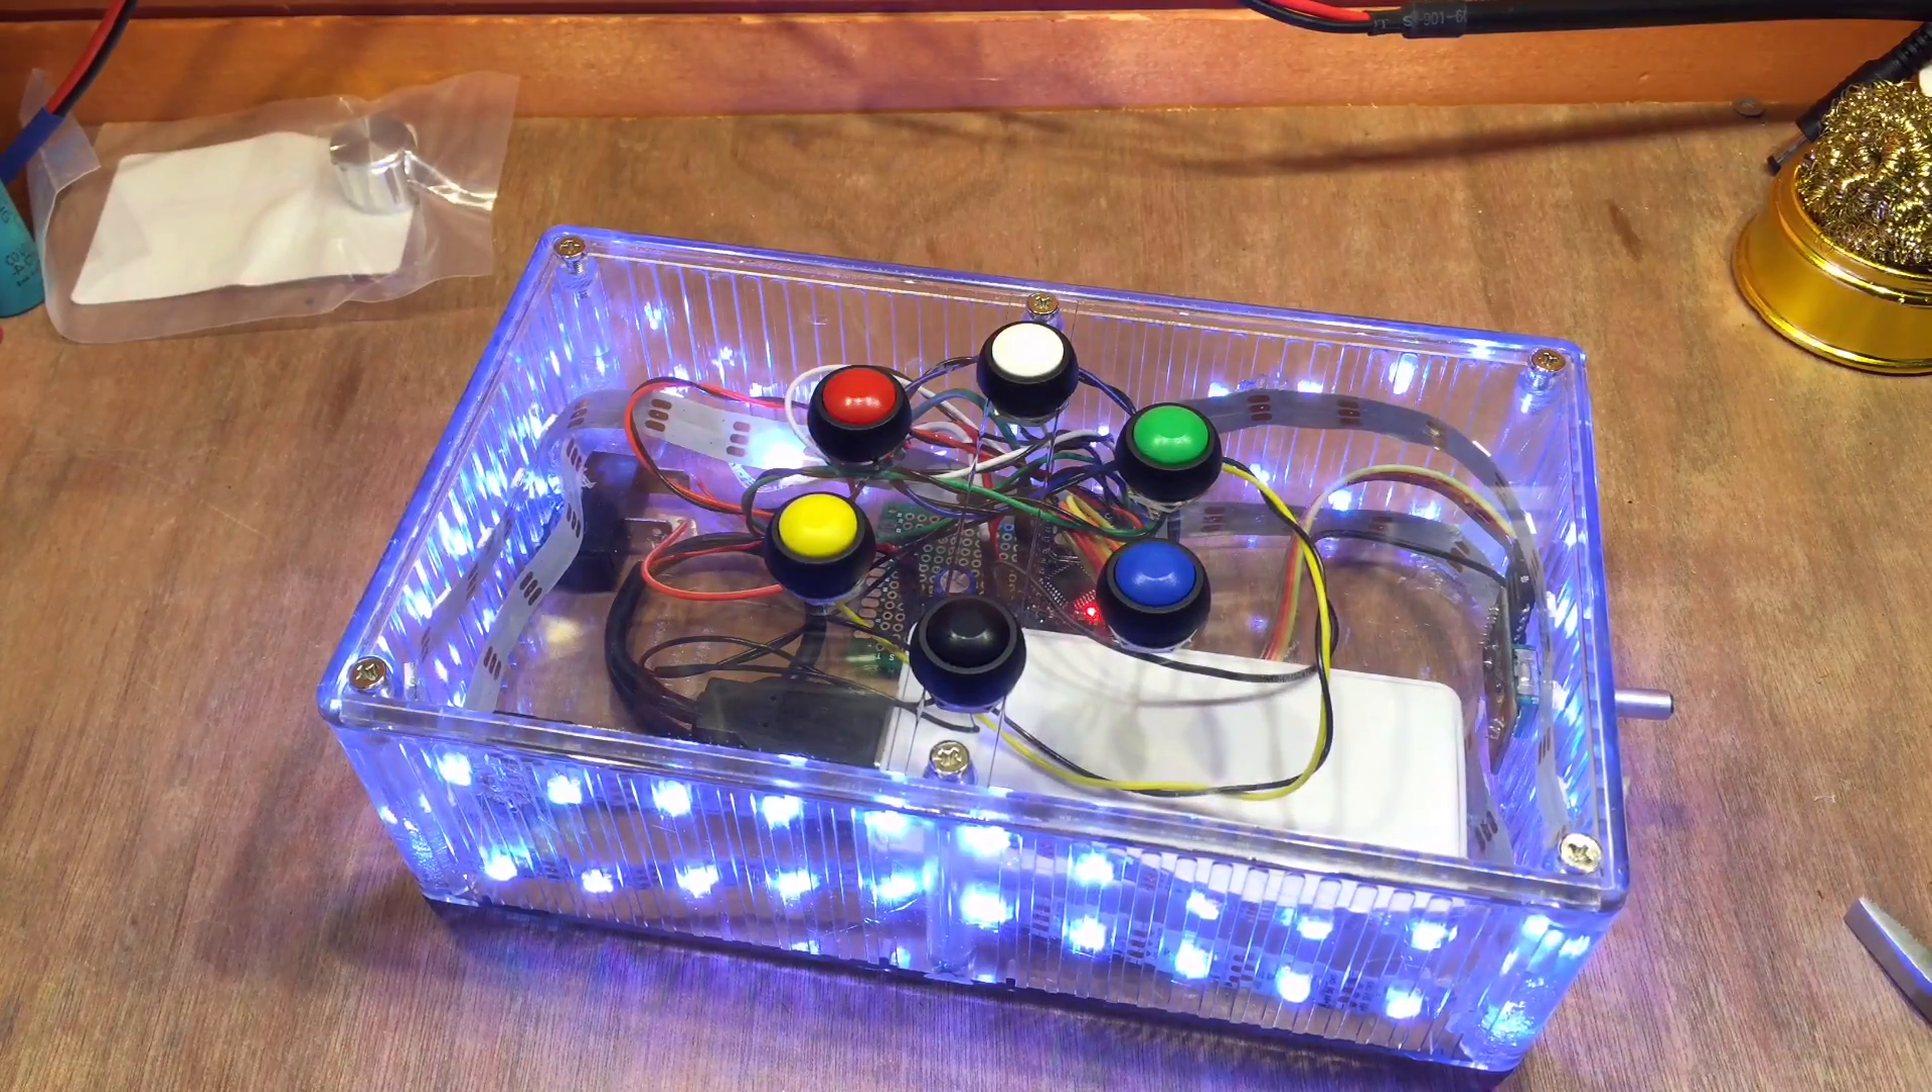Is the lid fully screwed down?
Yes.